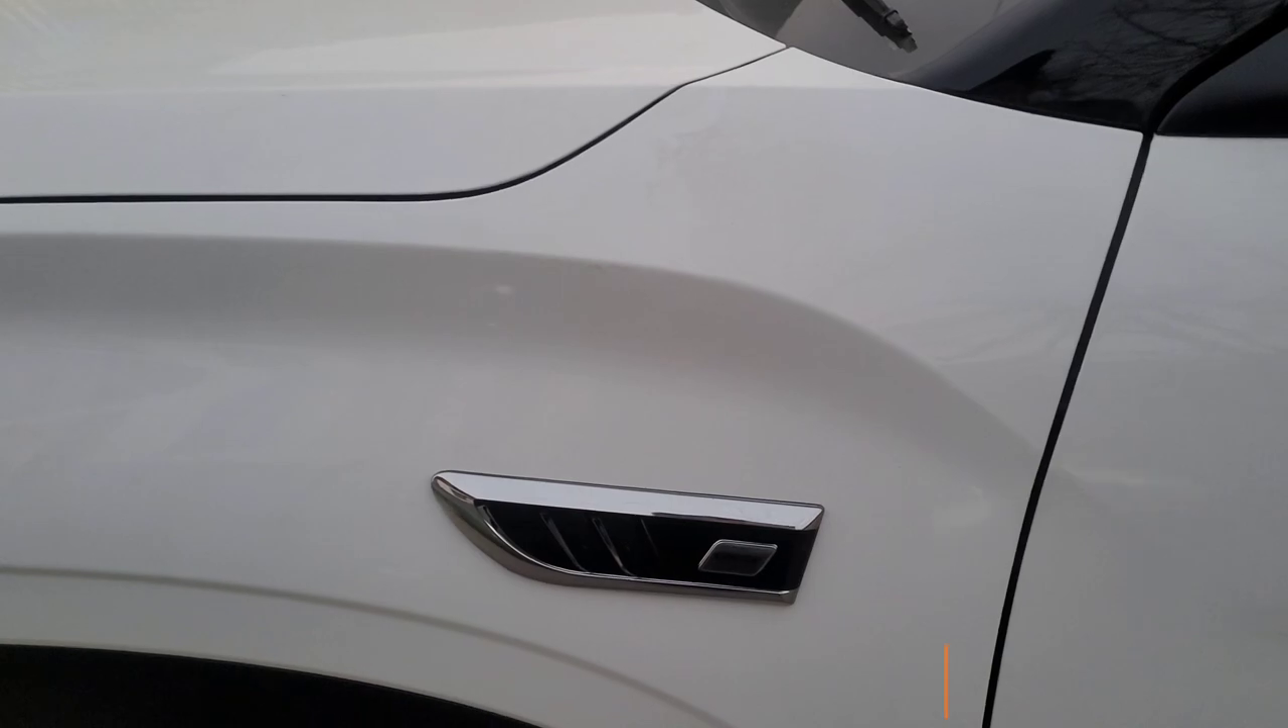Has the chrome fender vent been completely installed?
Yes.